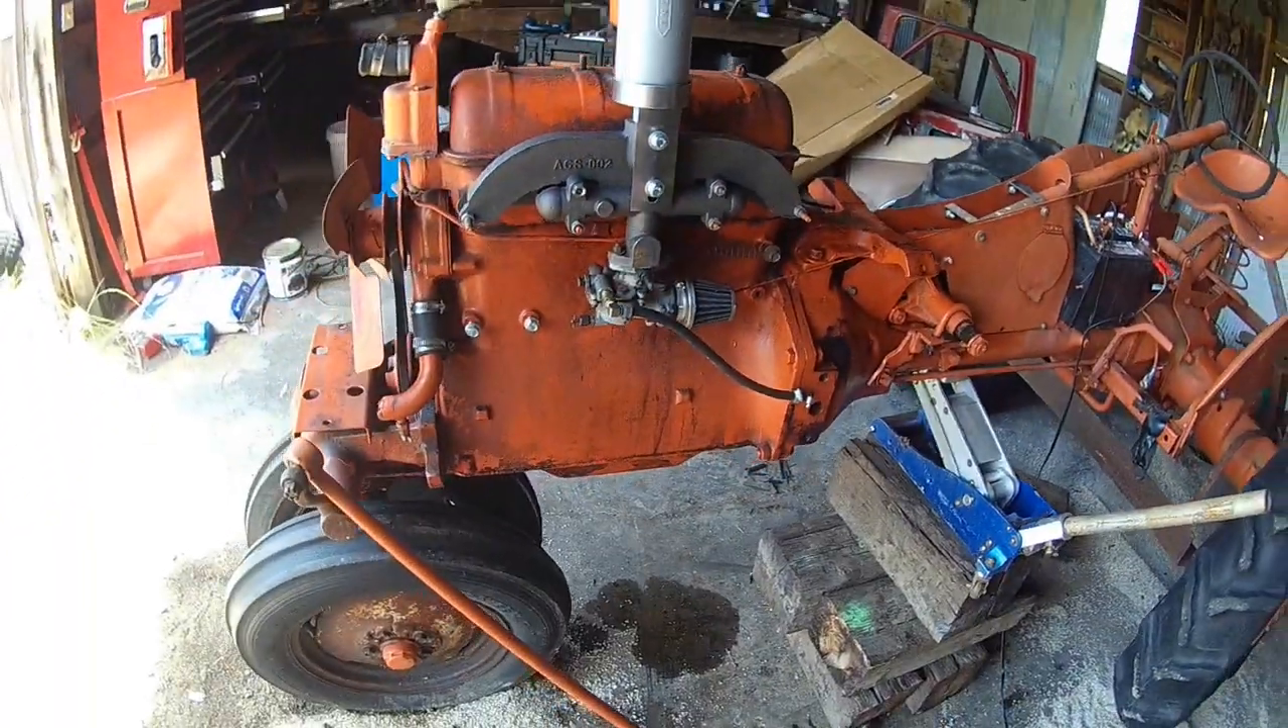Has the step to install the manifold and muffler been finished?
Yes.